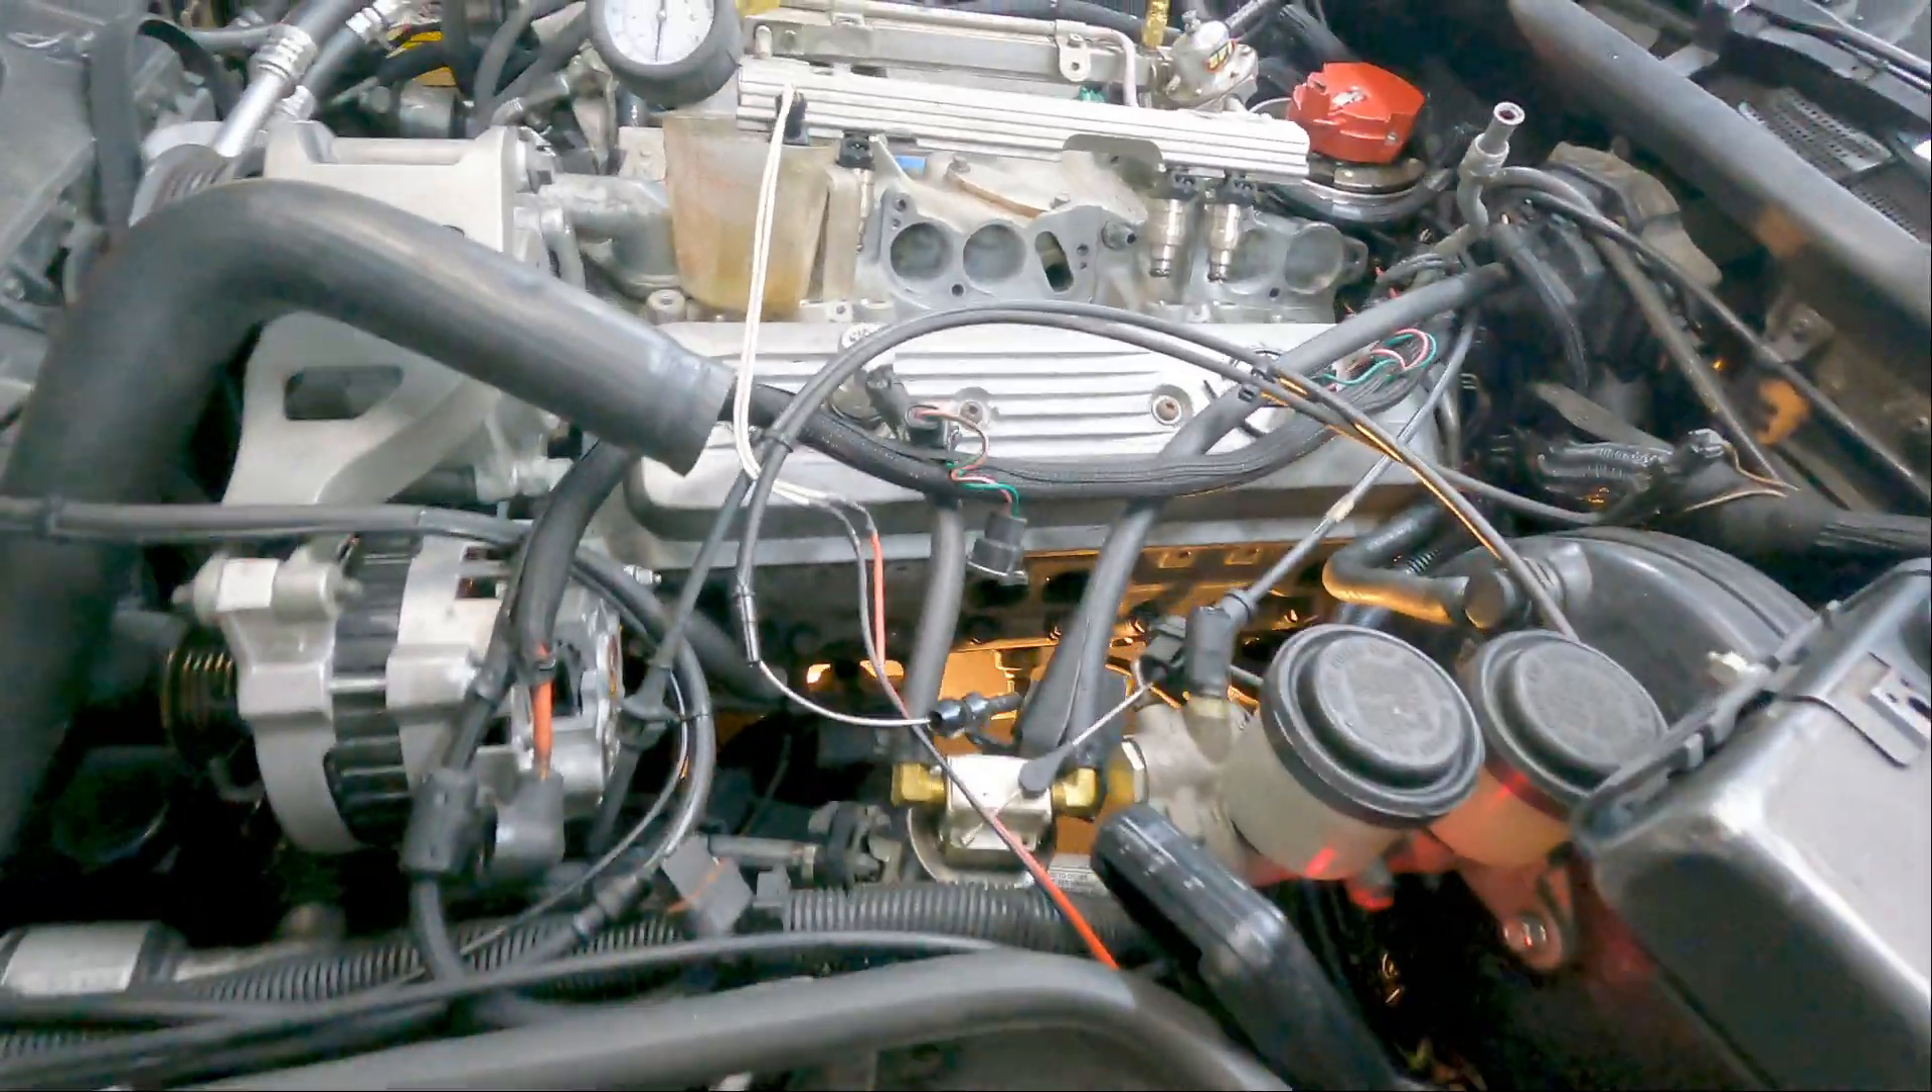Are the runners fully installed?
No.